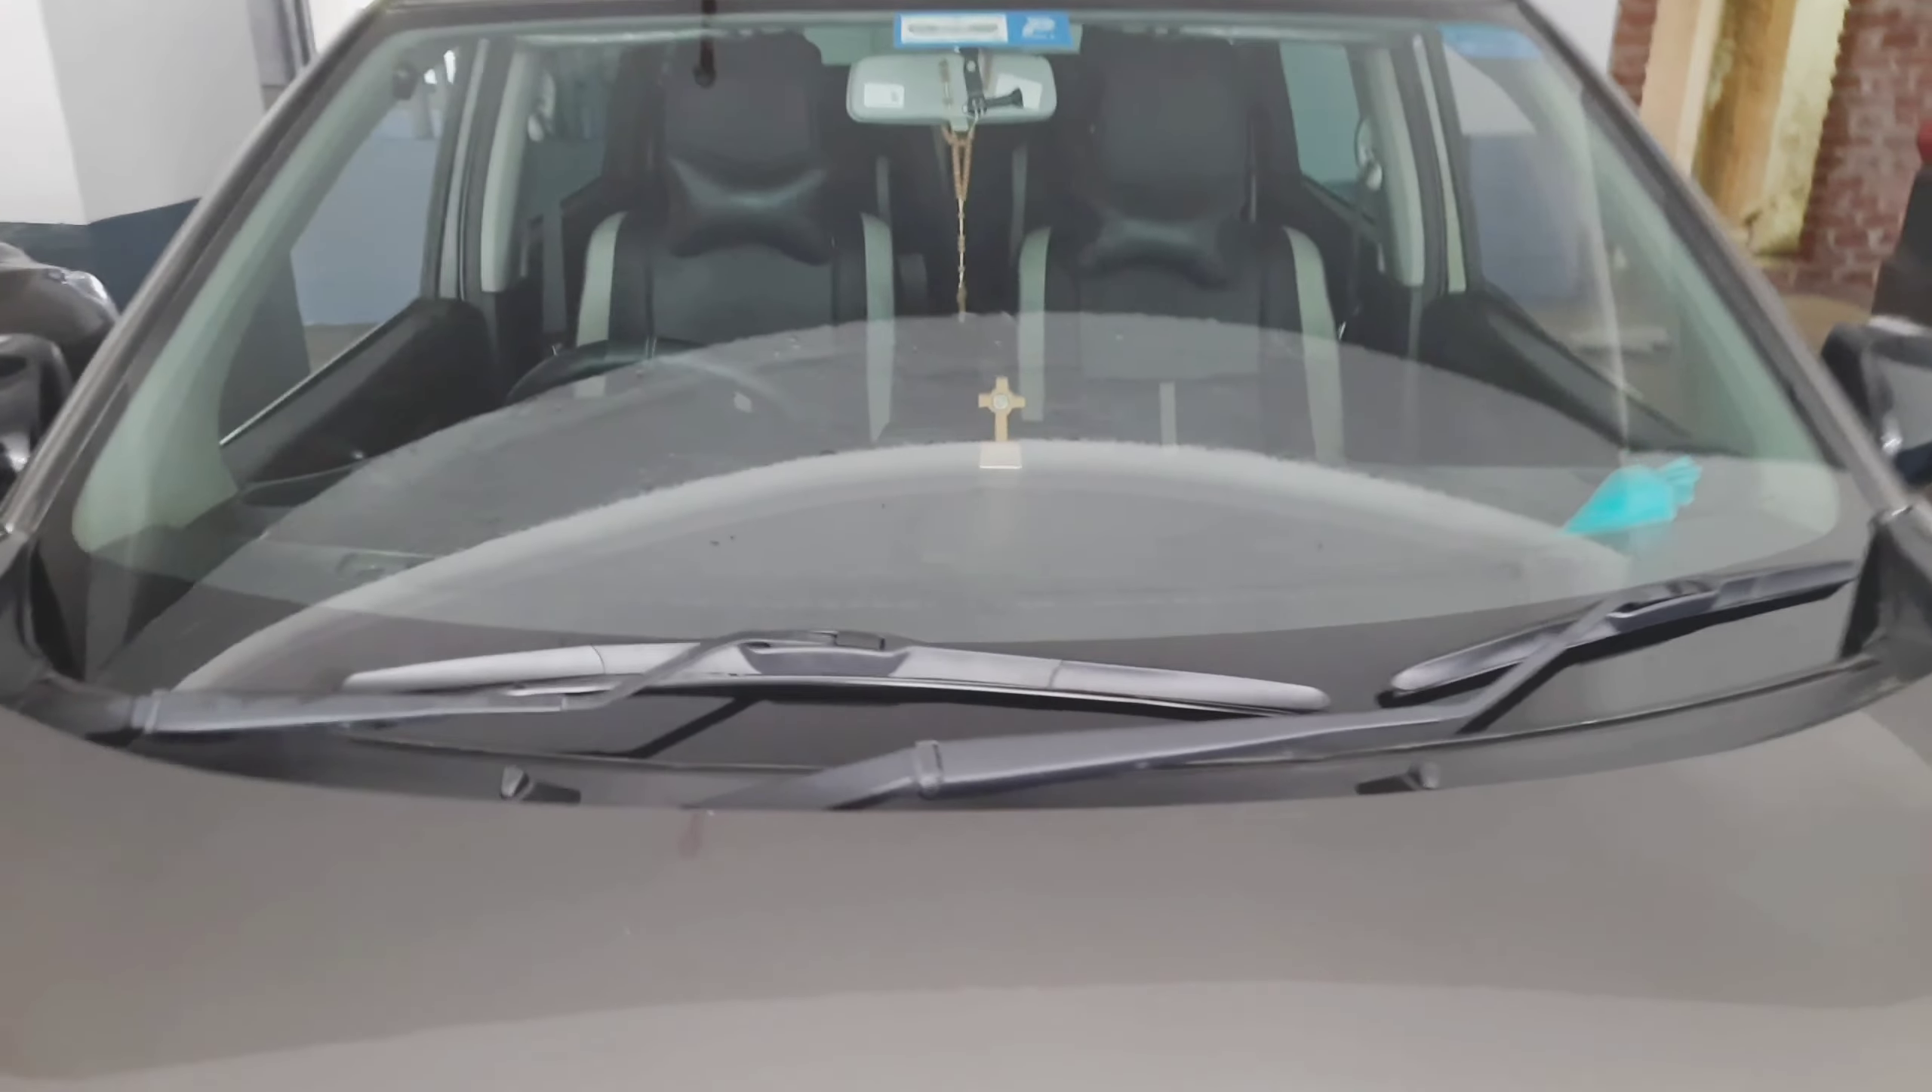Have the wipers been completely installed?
Yes.